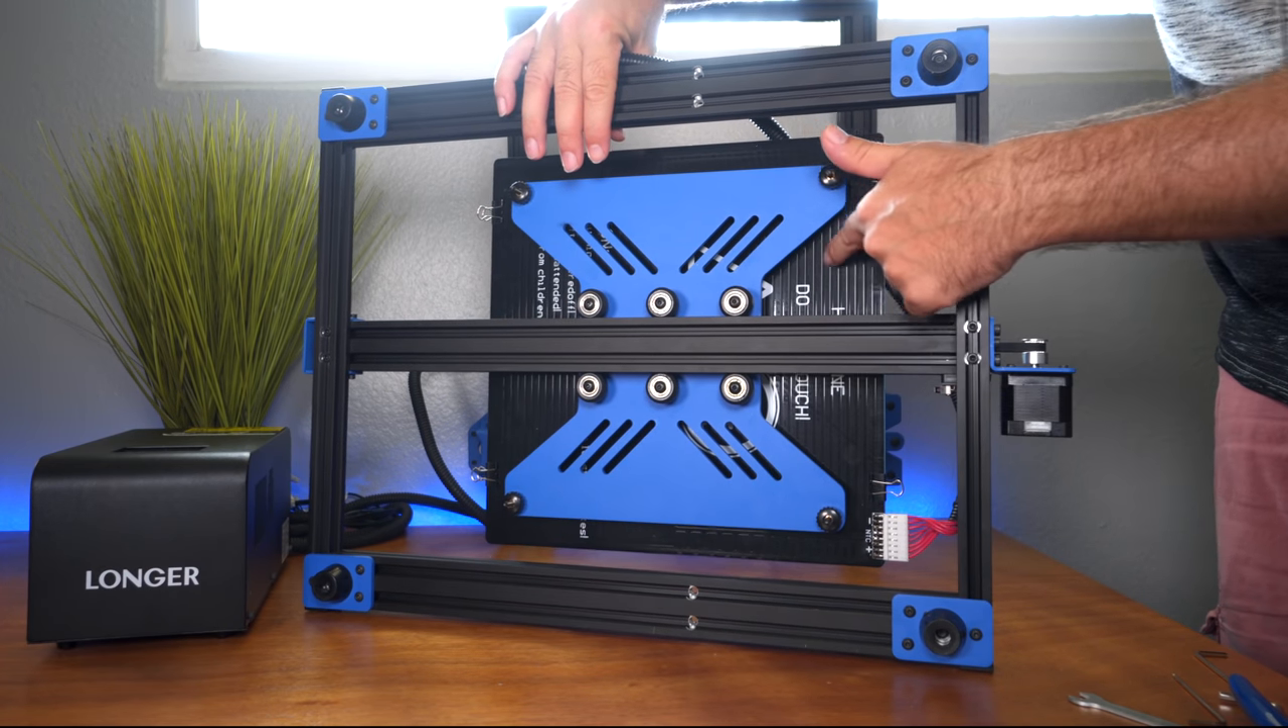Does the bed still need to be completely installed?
No.